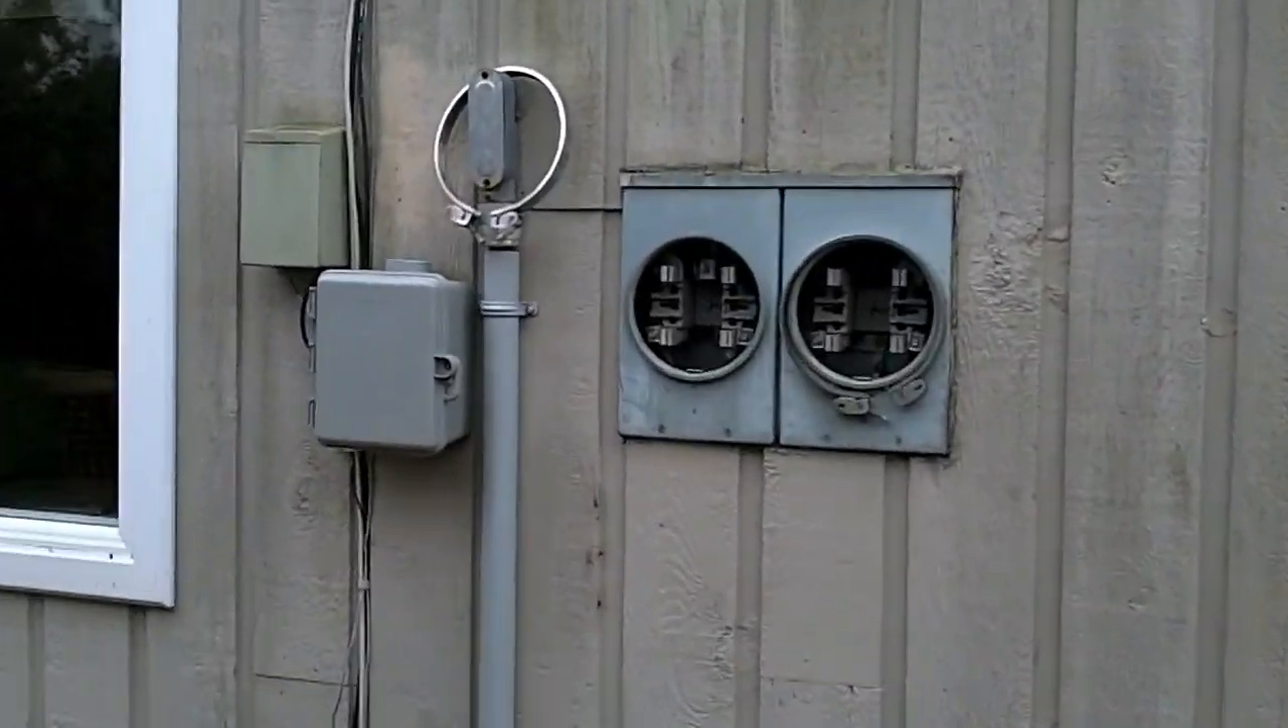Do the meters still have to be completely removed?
No.